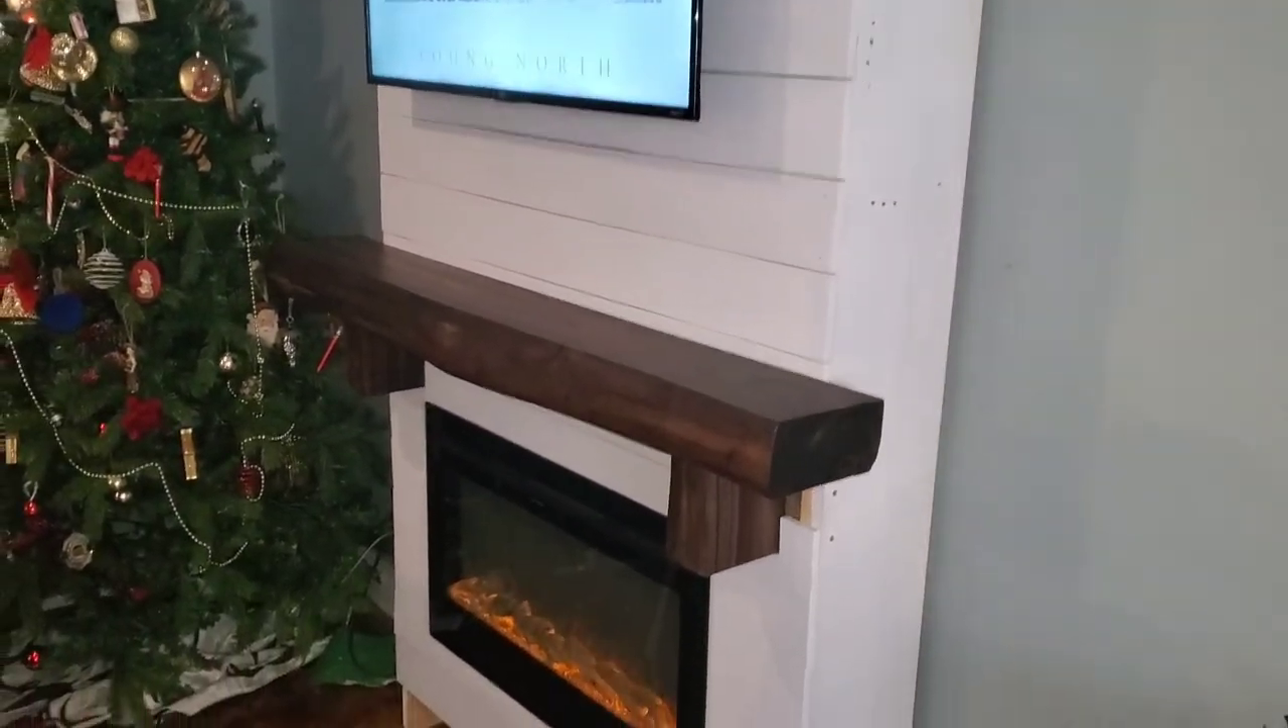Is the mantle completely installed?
Yes.